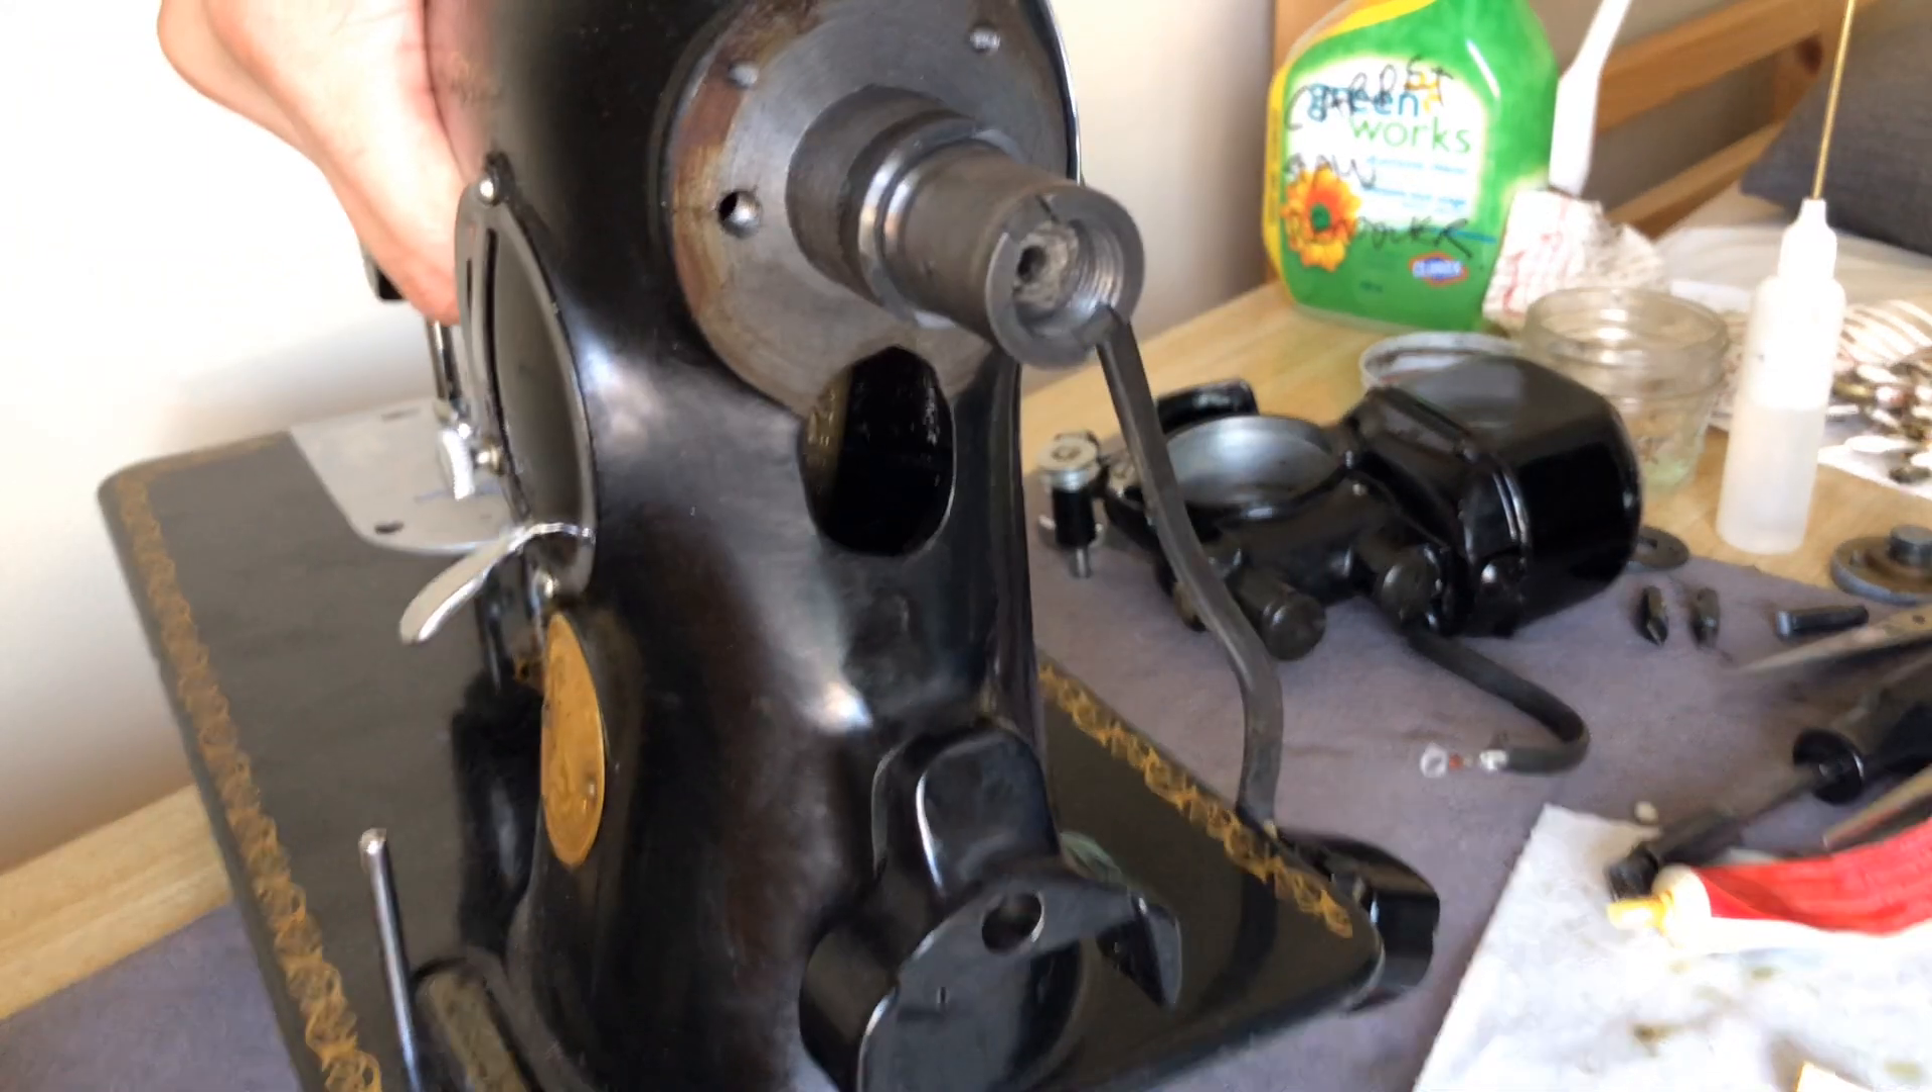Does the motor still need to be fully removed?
No.